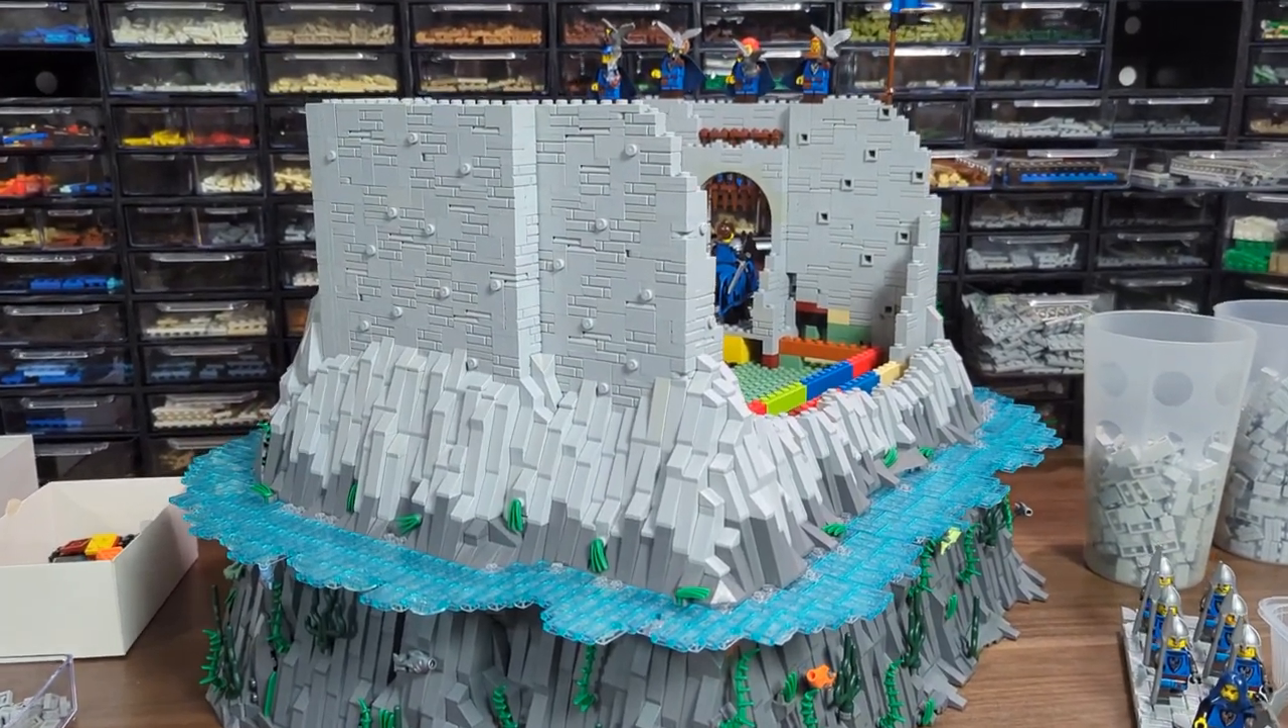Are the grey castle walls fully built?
No.